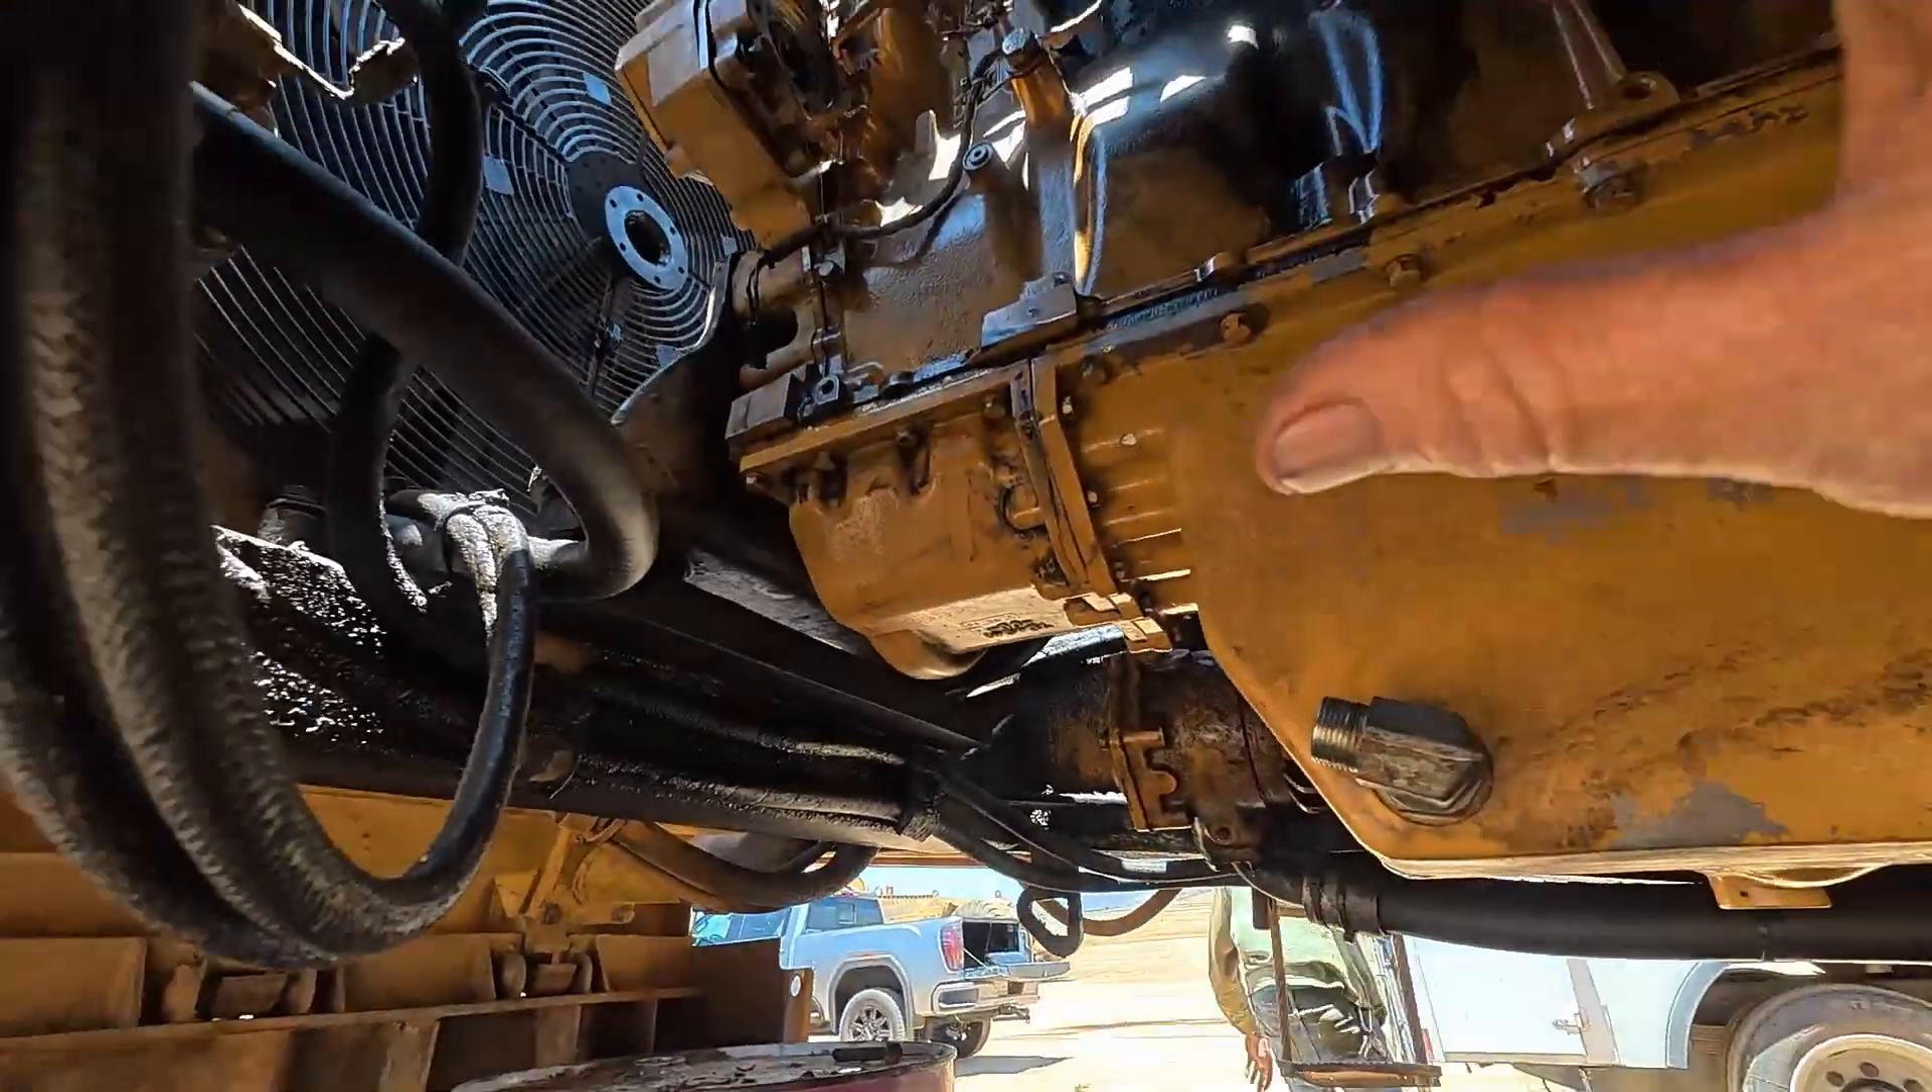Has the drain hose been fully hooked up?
No.